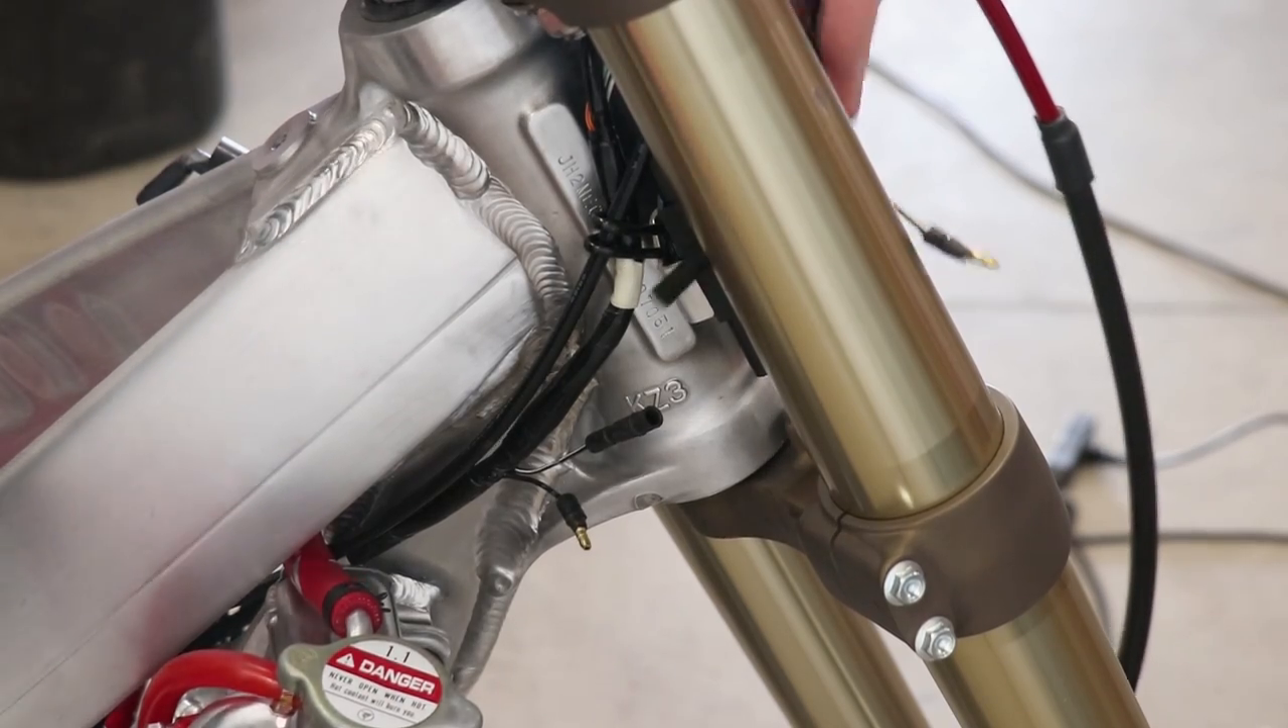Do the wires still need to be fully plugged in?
Yes.